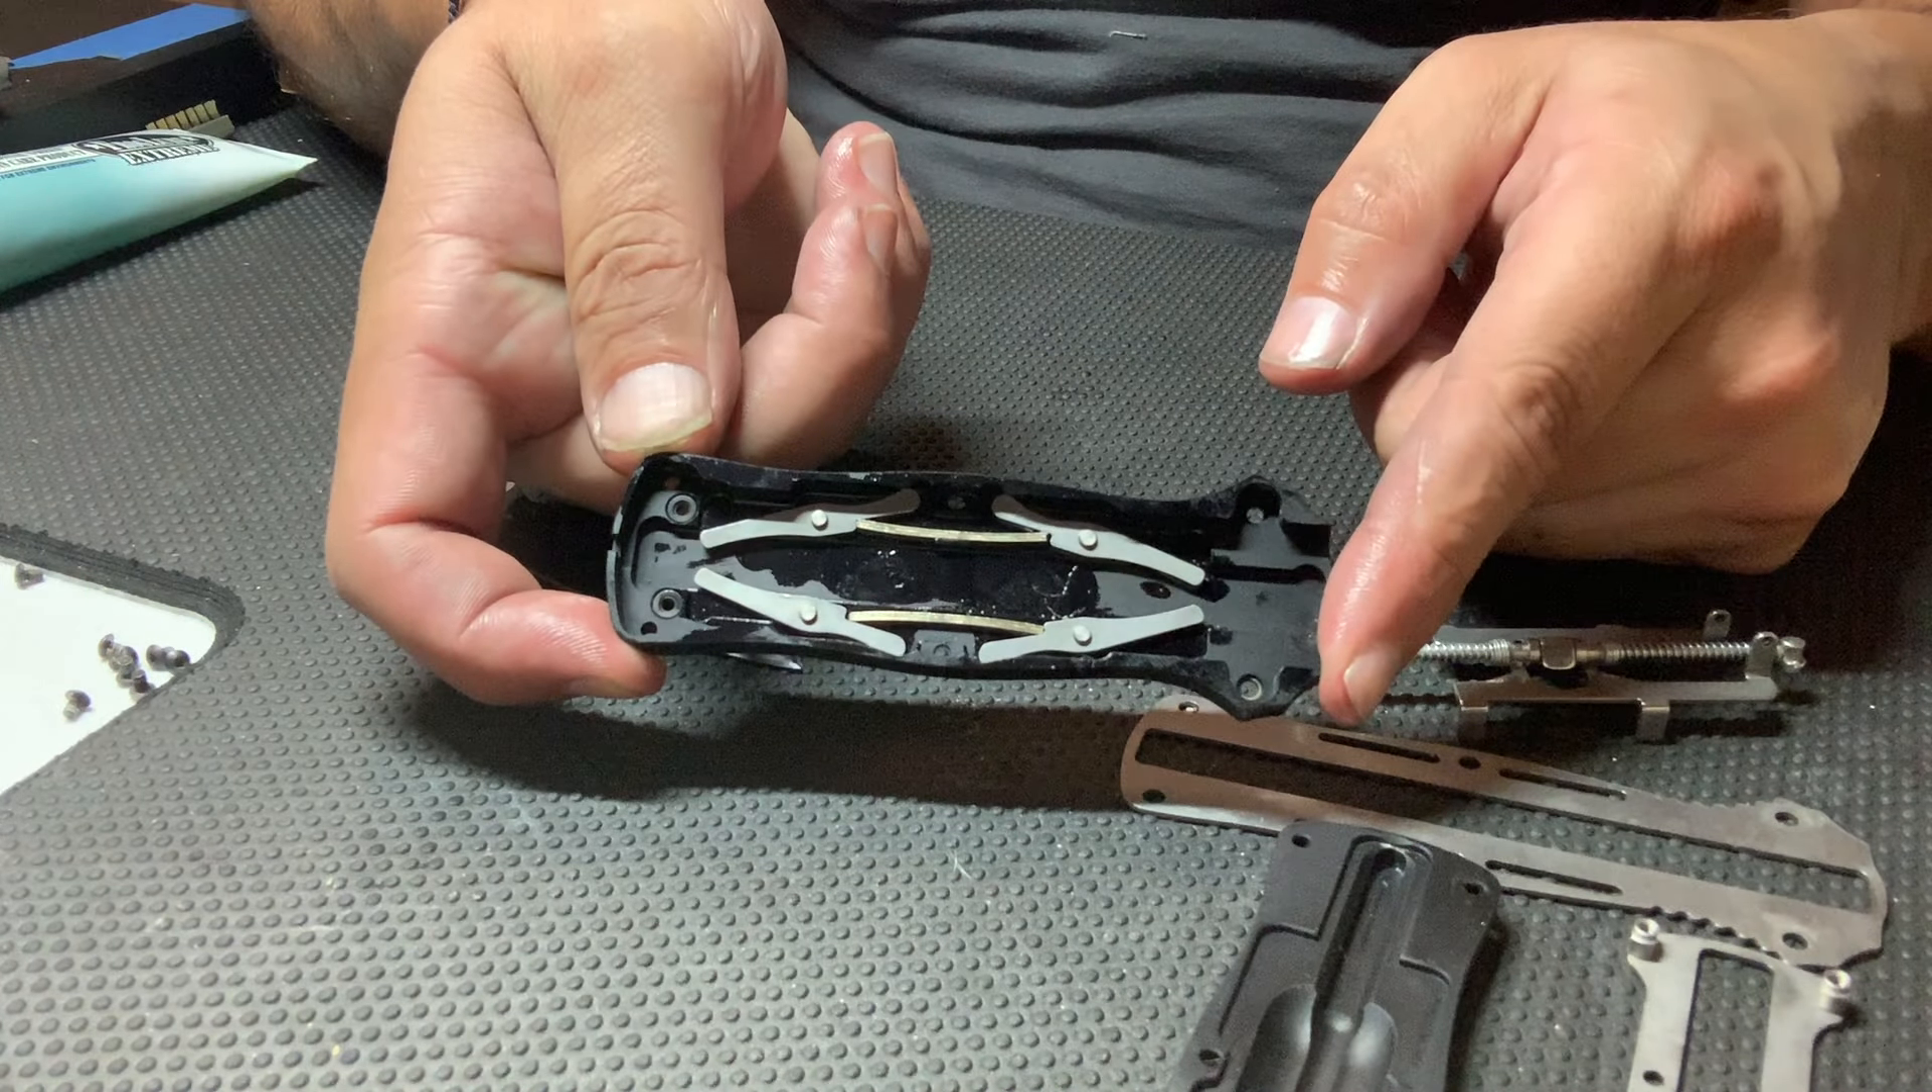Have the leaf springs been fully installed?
Yes.